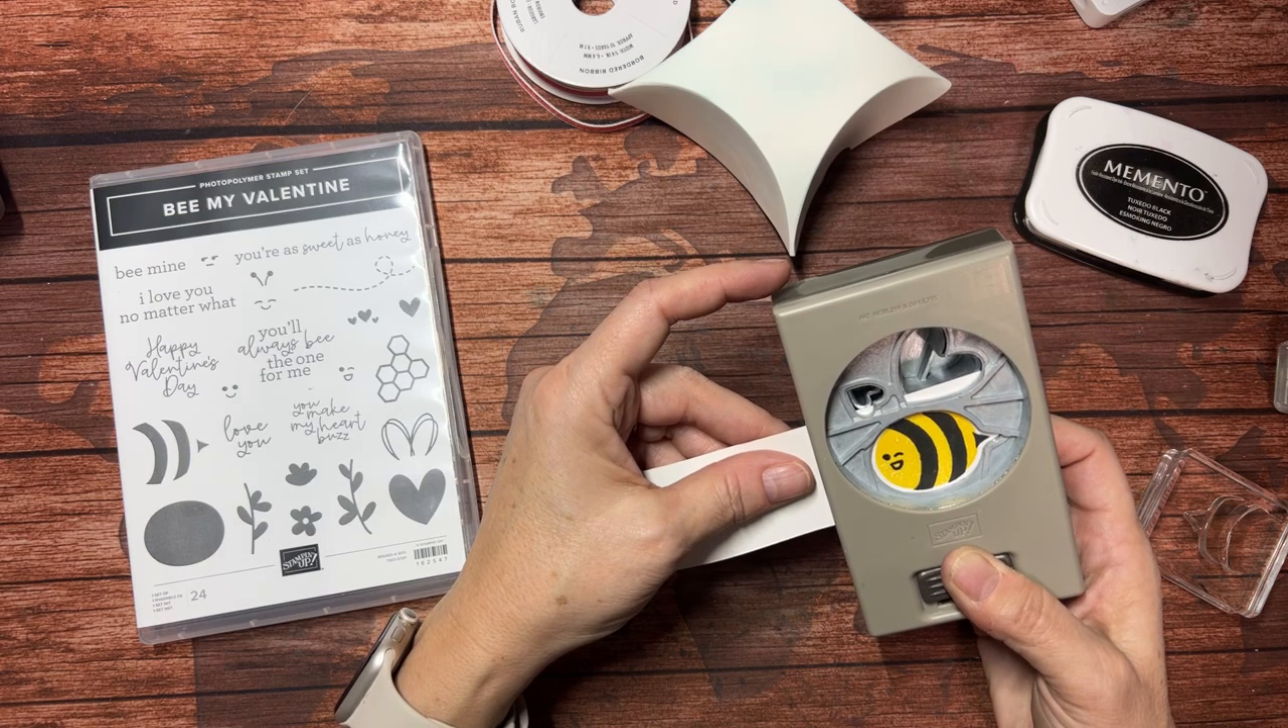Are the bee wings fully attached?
No.